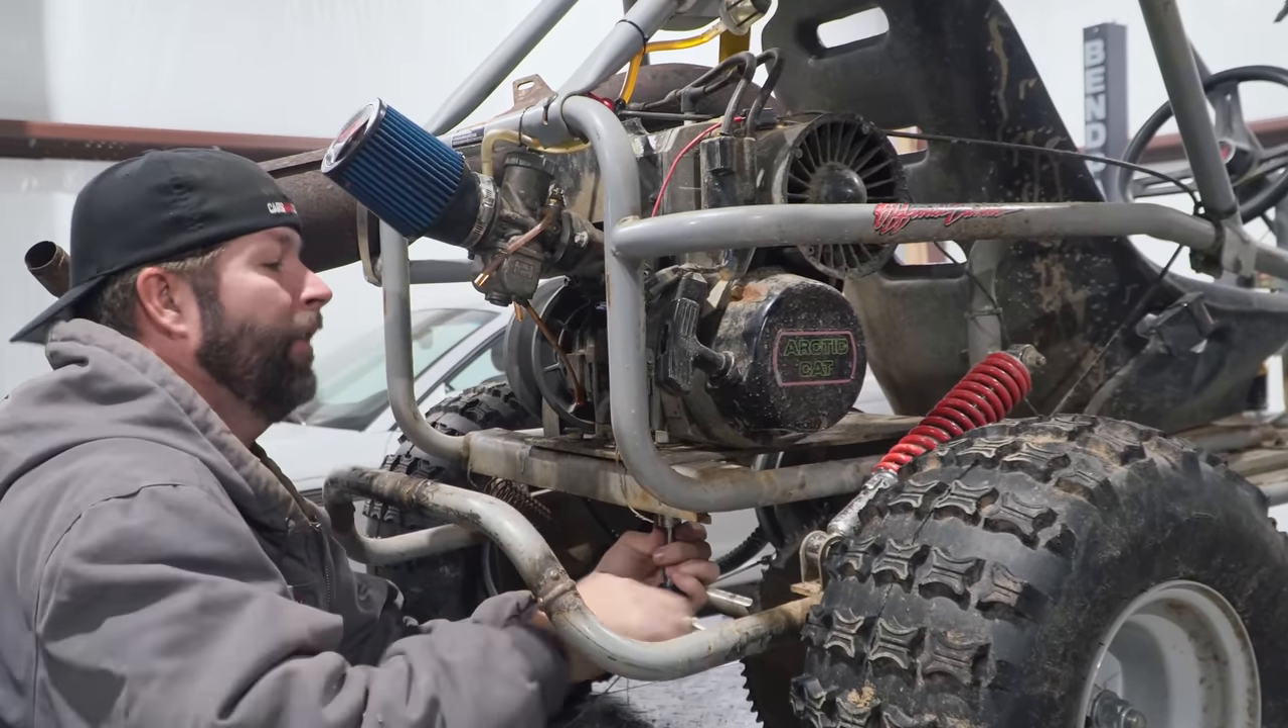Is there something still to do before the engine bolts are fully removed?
Yes.